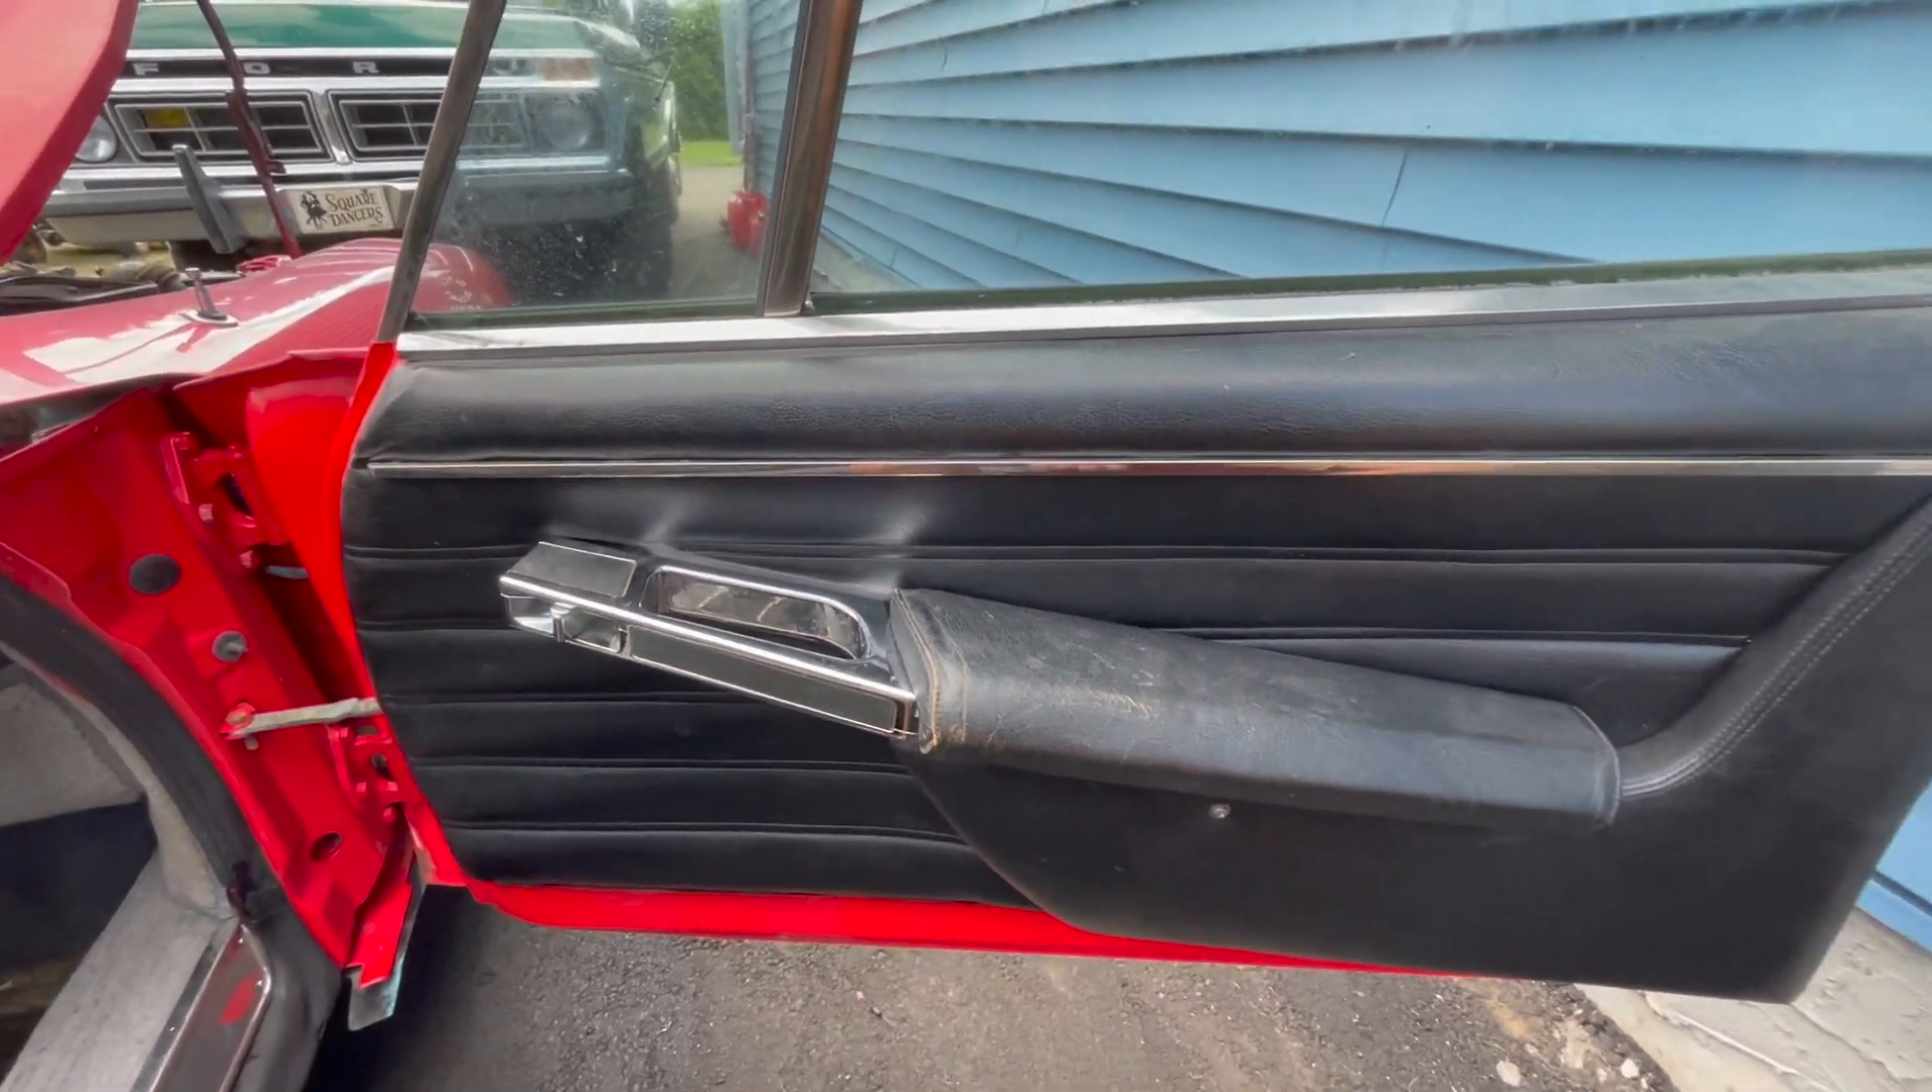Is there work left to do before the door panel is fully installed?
No.